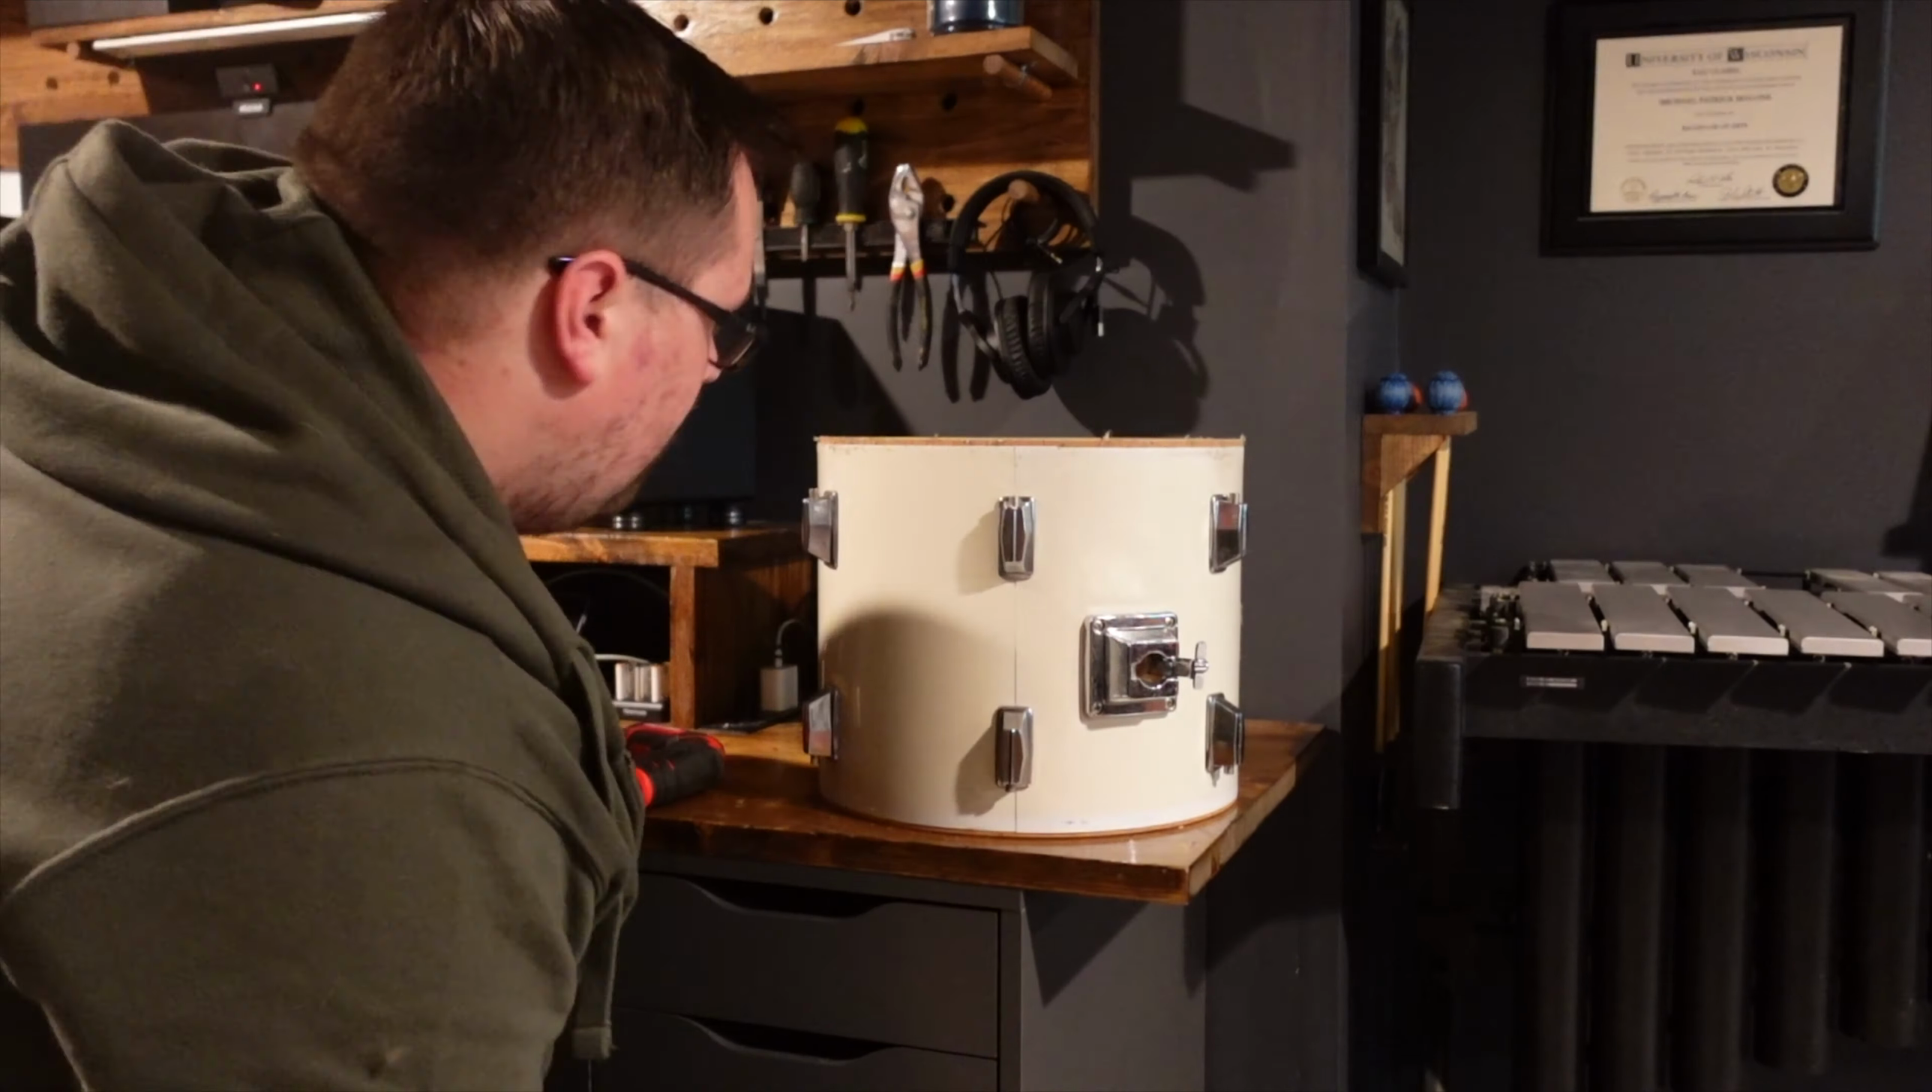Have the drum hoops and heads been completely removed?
Yes.